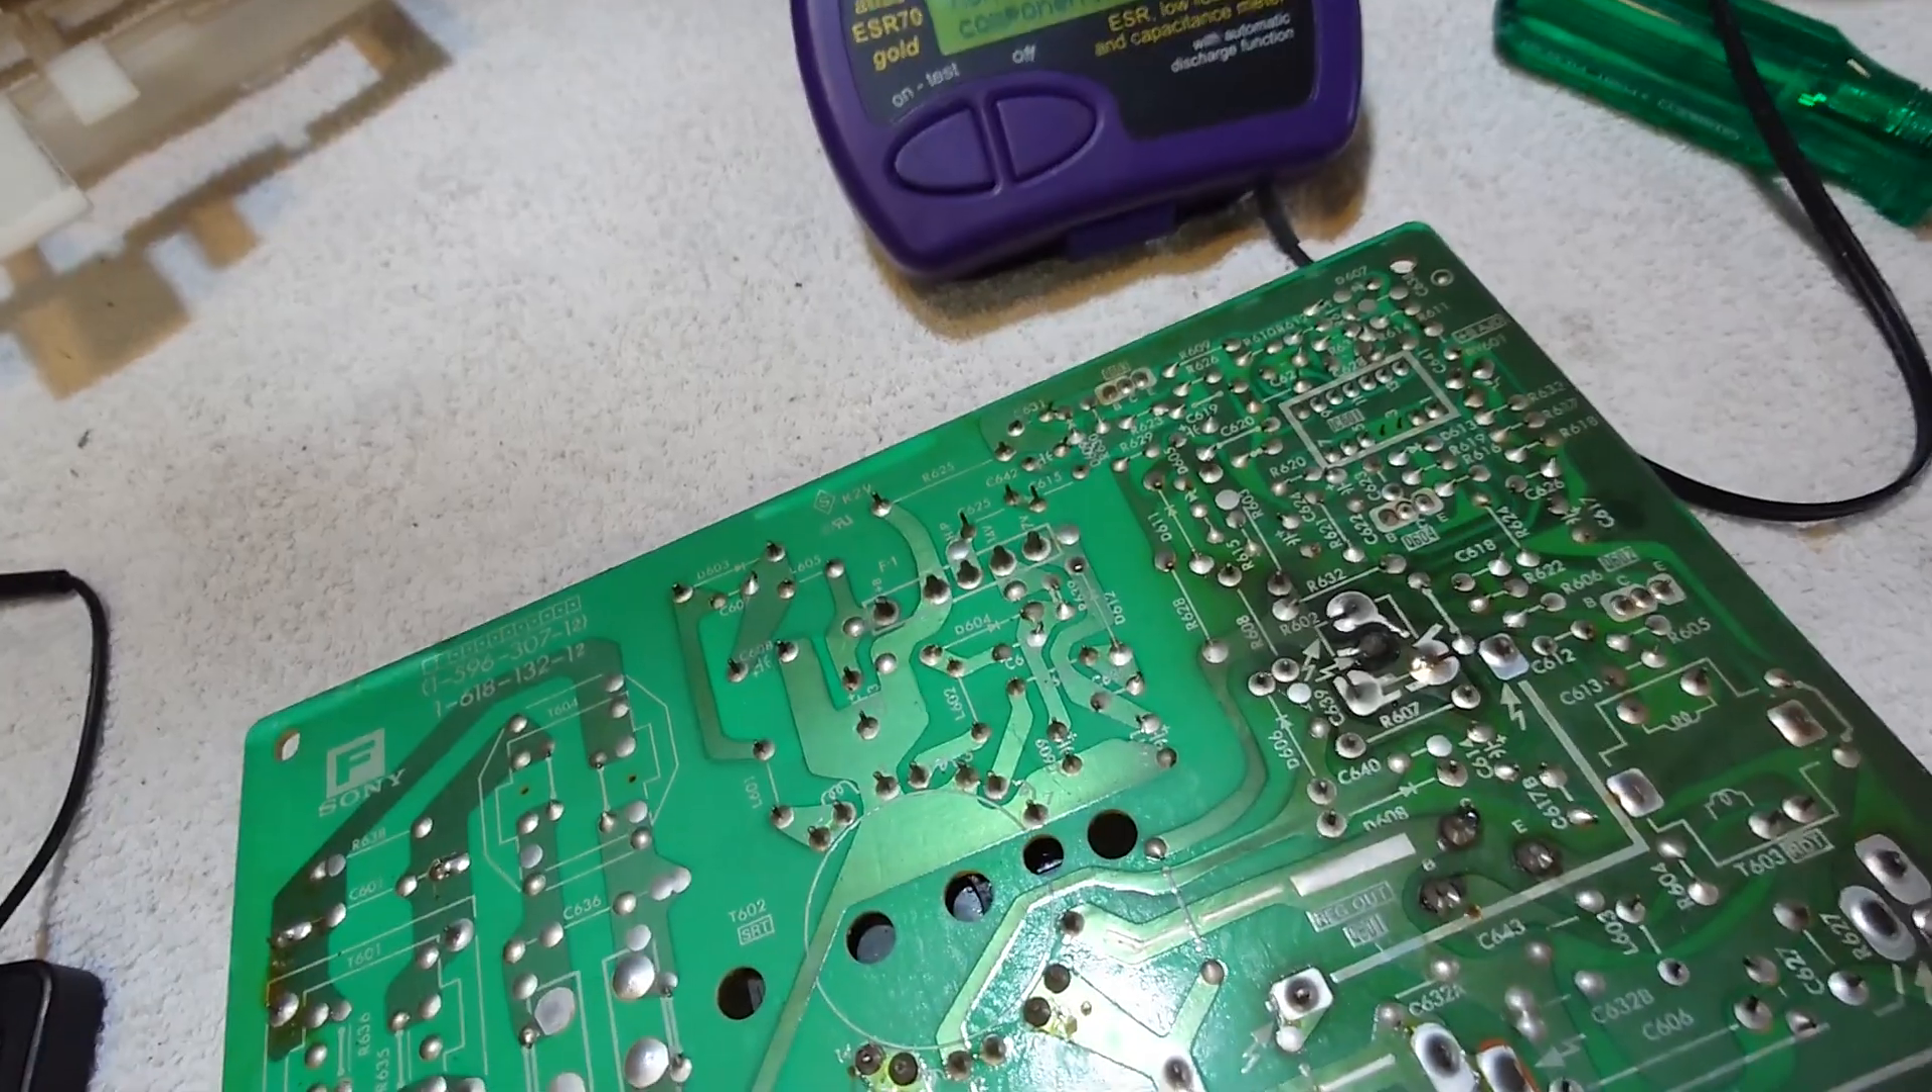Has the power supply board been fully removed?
Yes.